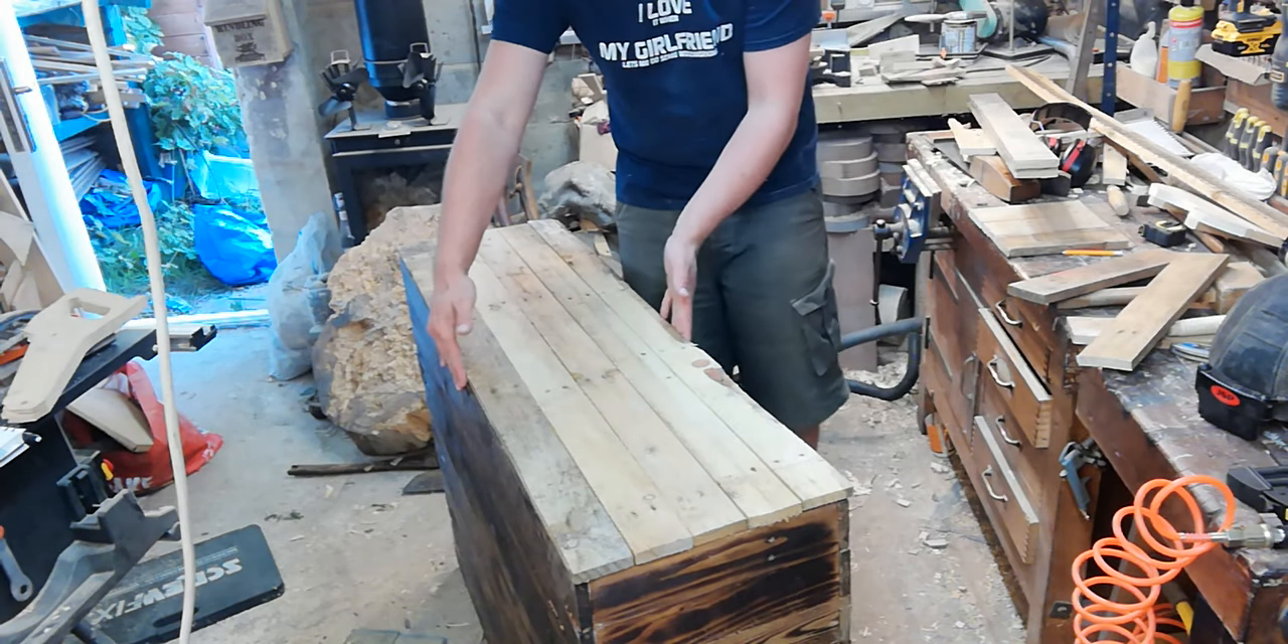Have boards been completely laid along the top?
Yes.